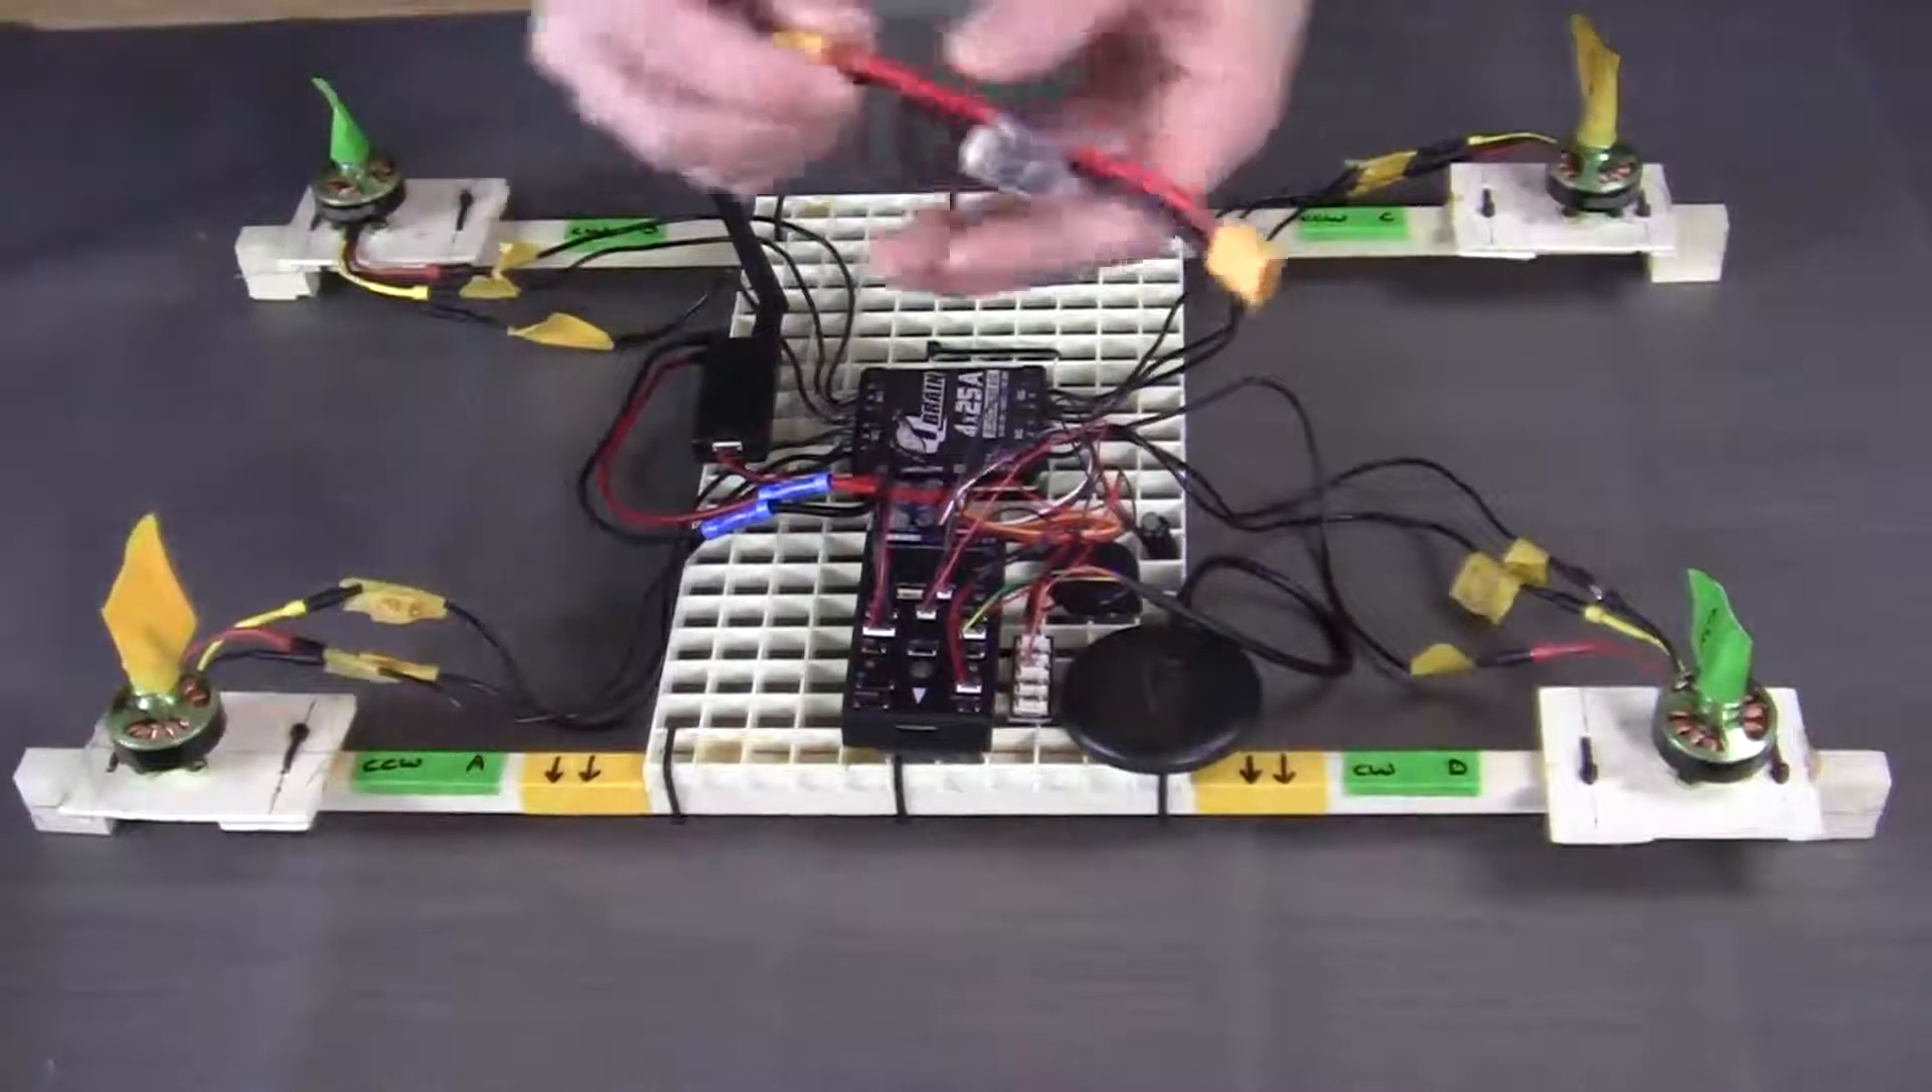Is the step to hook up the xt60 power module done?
No.